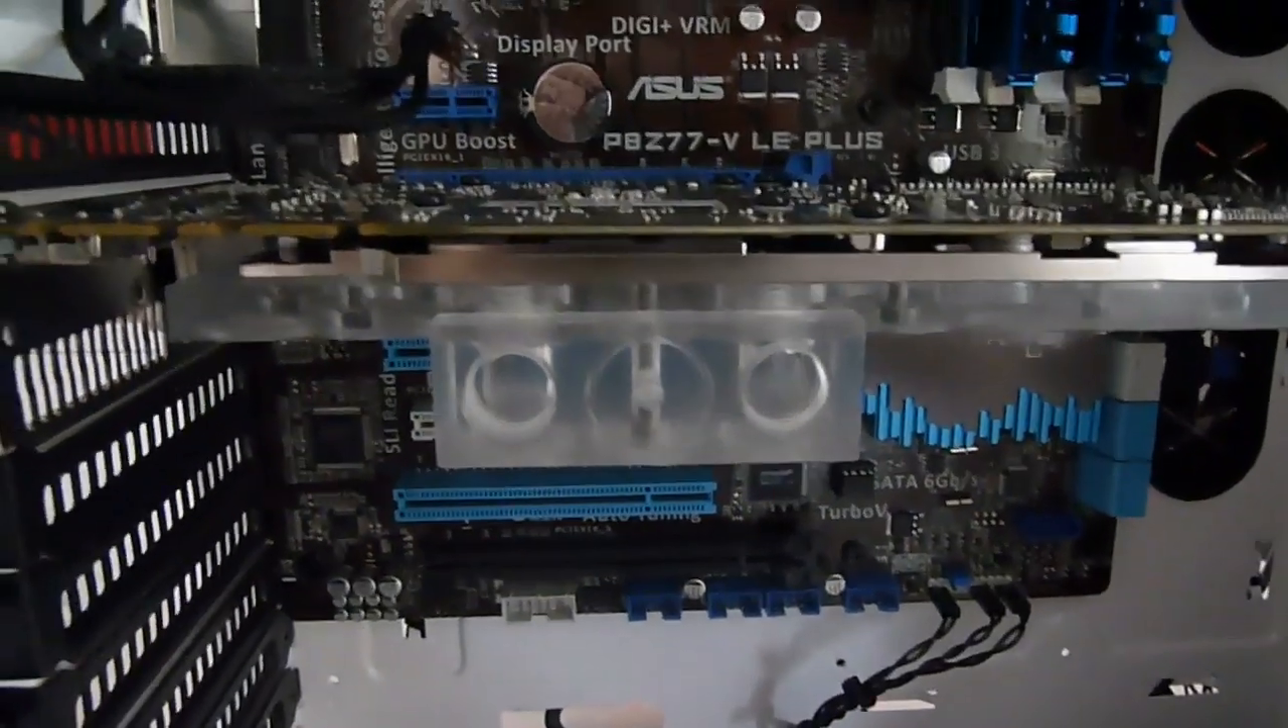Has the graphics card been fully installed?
Yes.